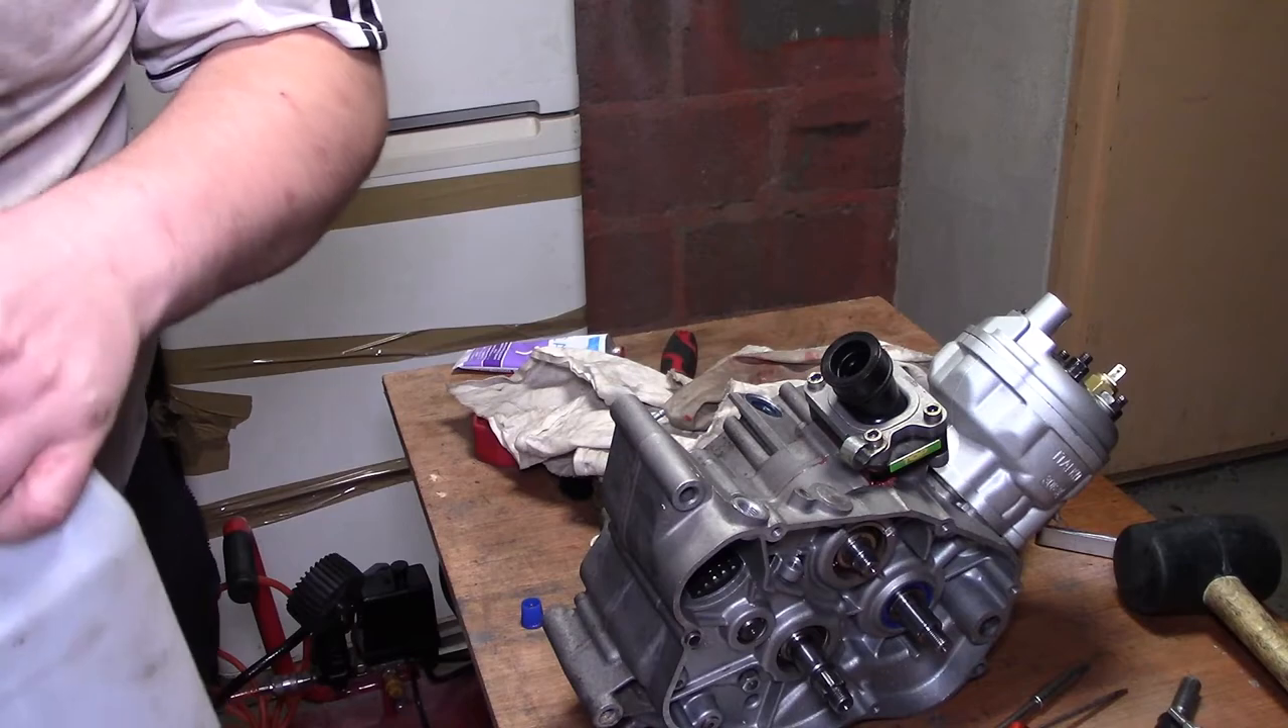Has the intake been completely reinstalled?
Yes.